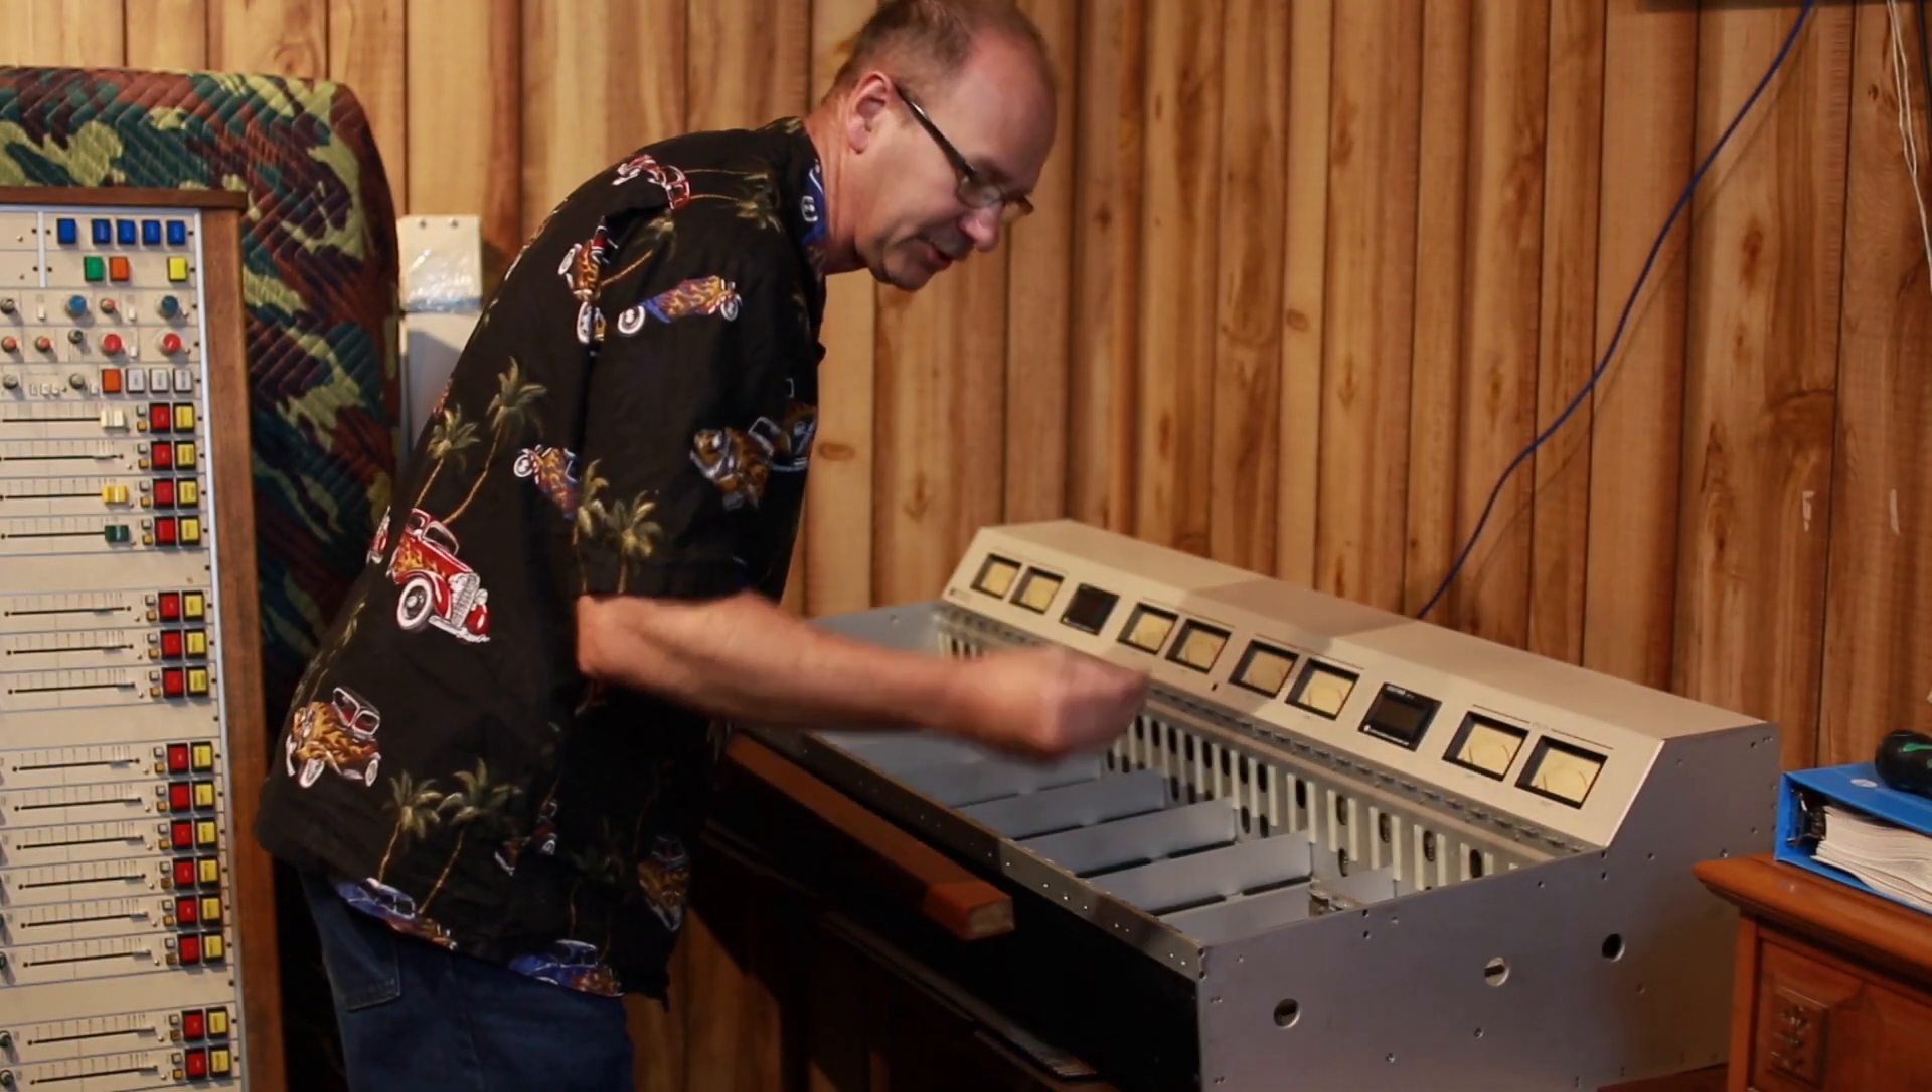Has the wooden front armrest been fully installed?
No.